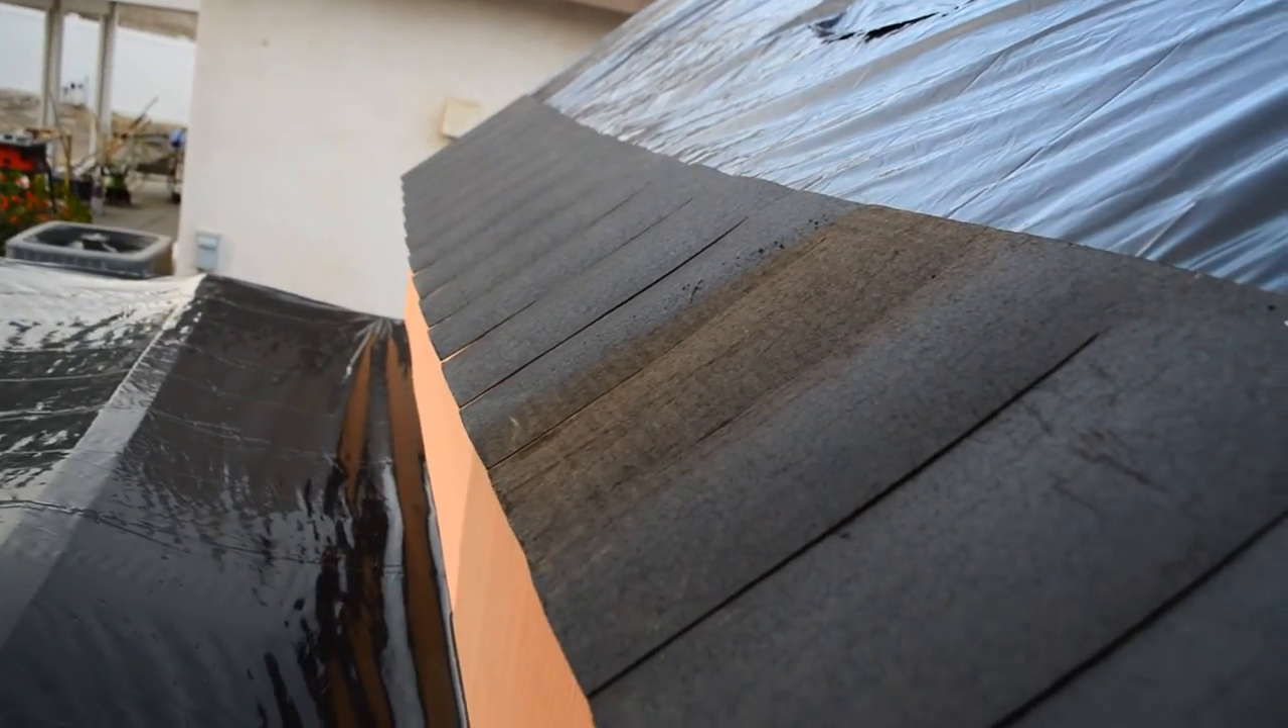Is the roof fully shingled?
No.